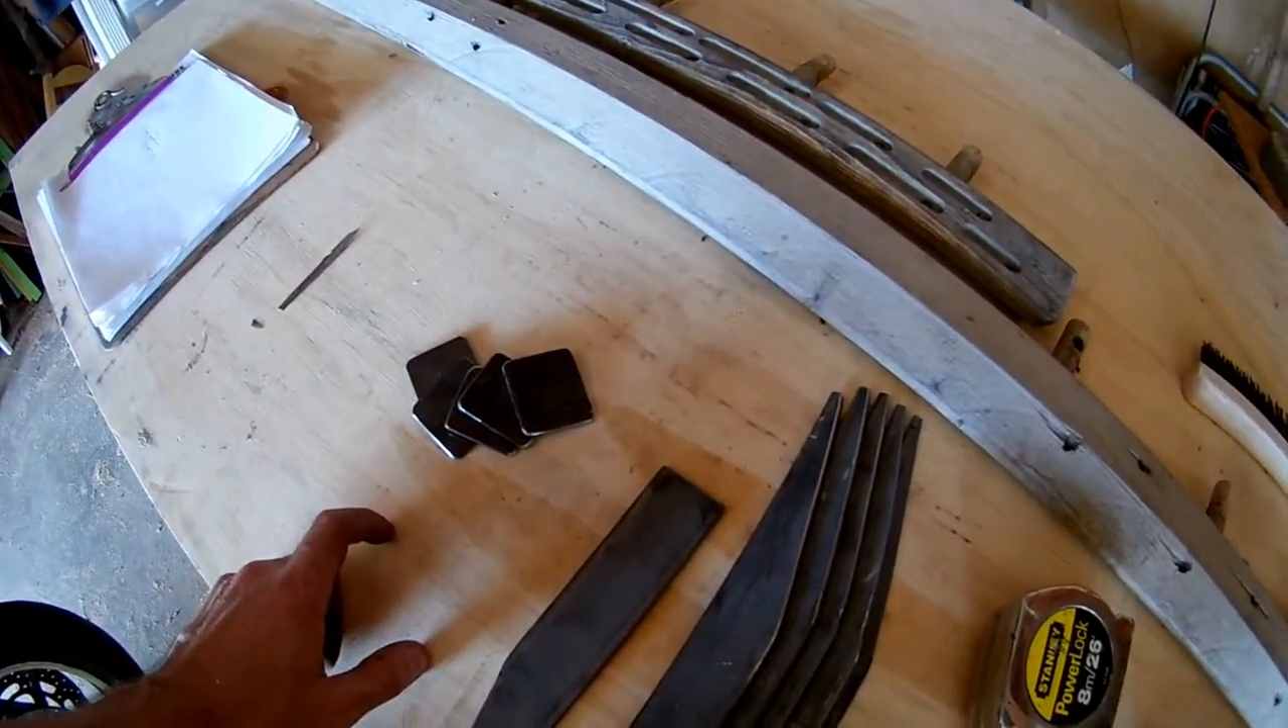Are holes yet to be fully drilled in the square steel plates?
Yes.